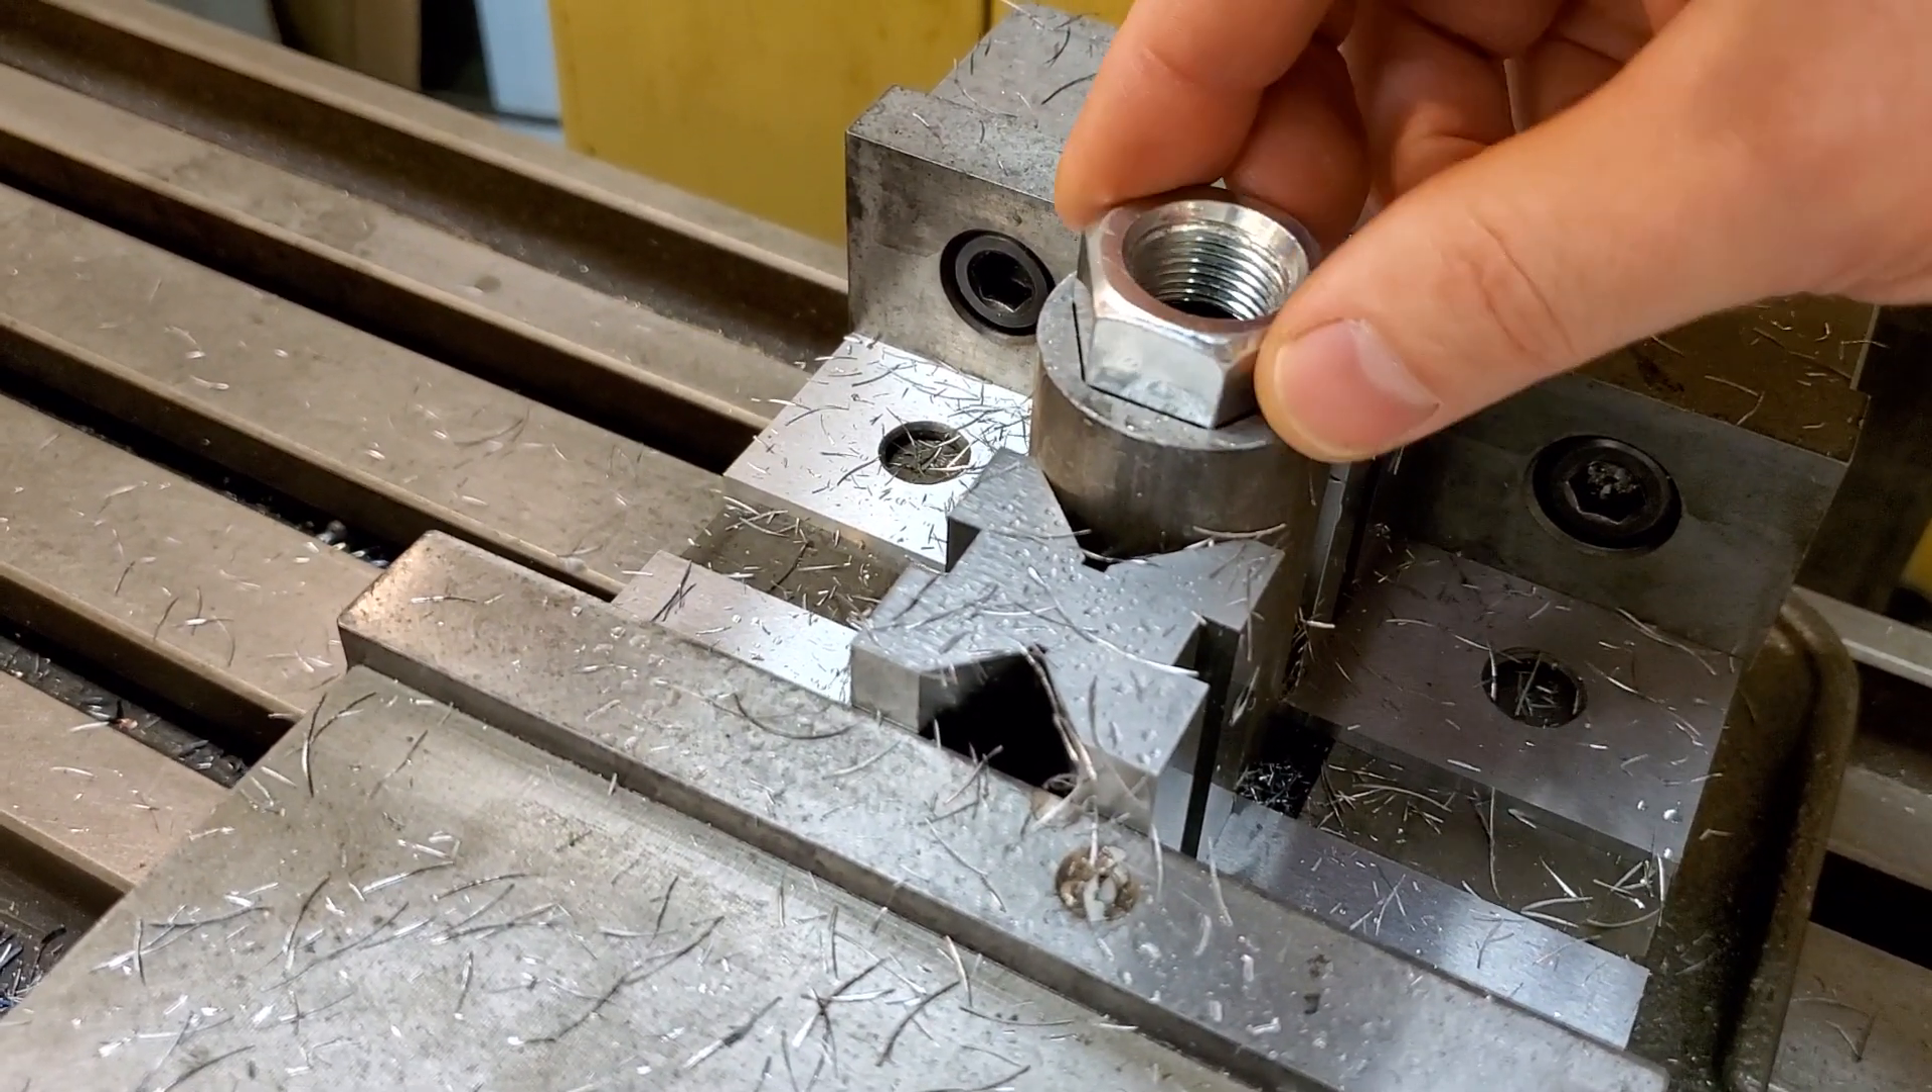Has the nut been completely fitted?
No.